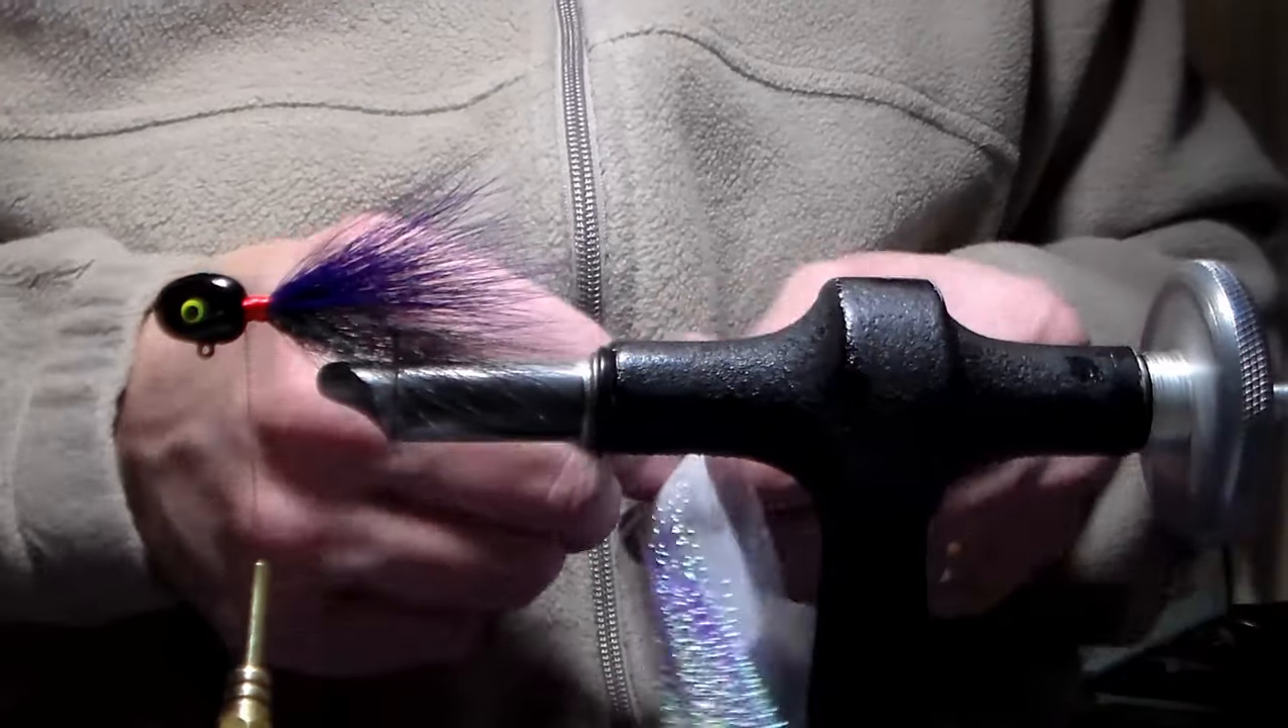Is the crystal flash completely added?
No.